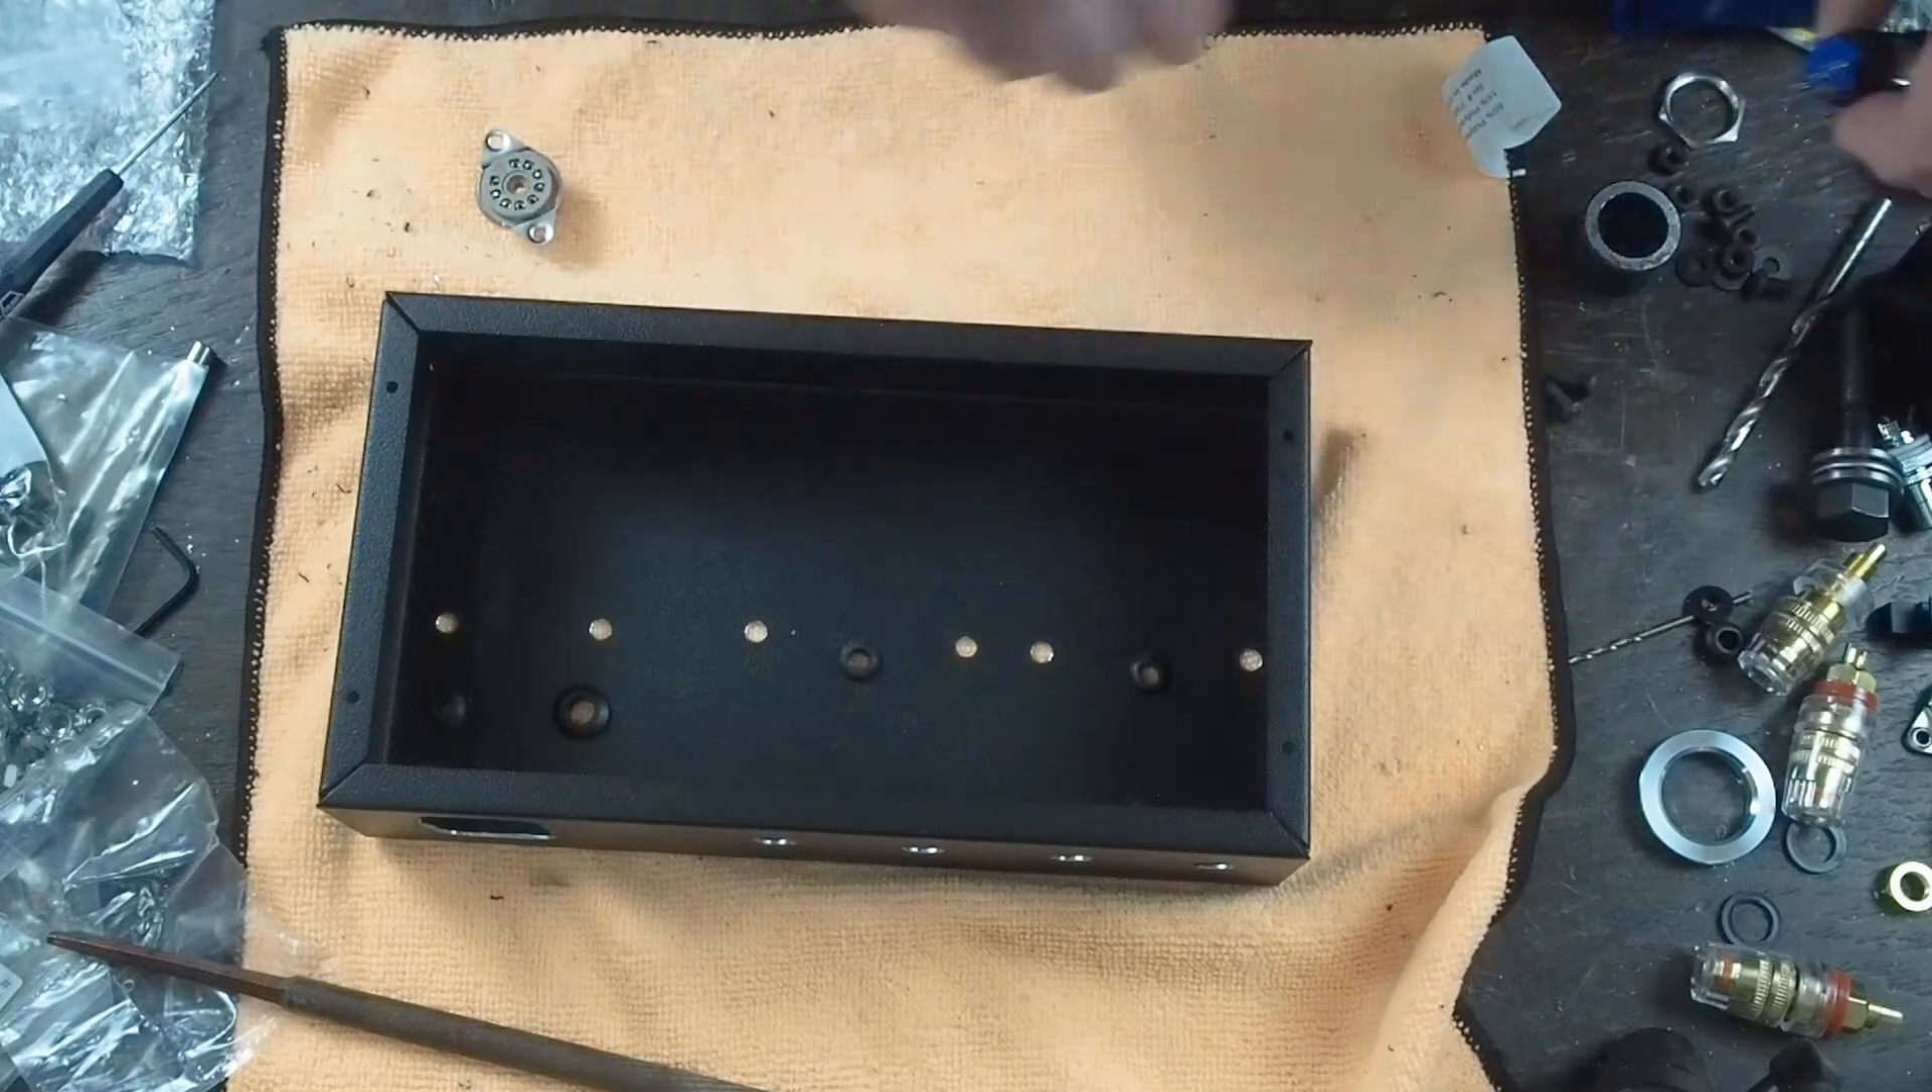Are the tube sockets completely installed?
No.